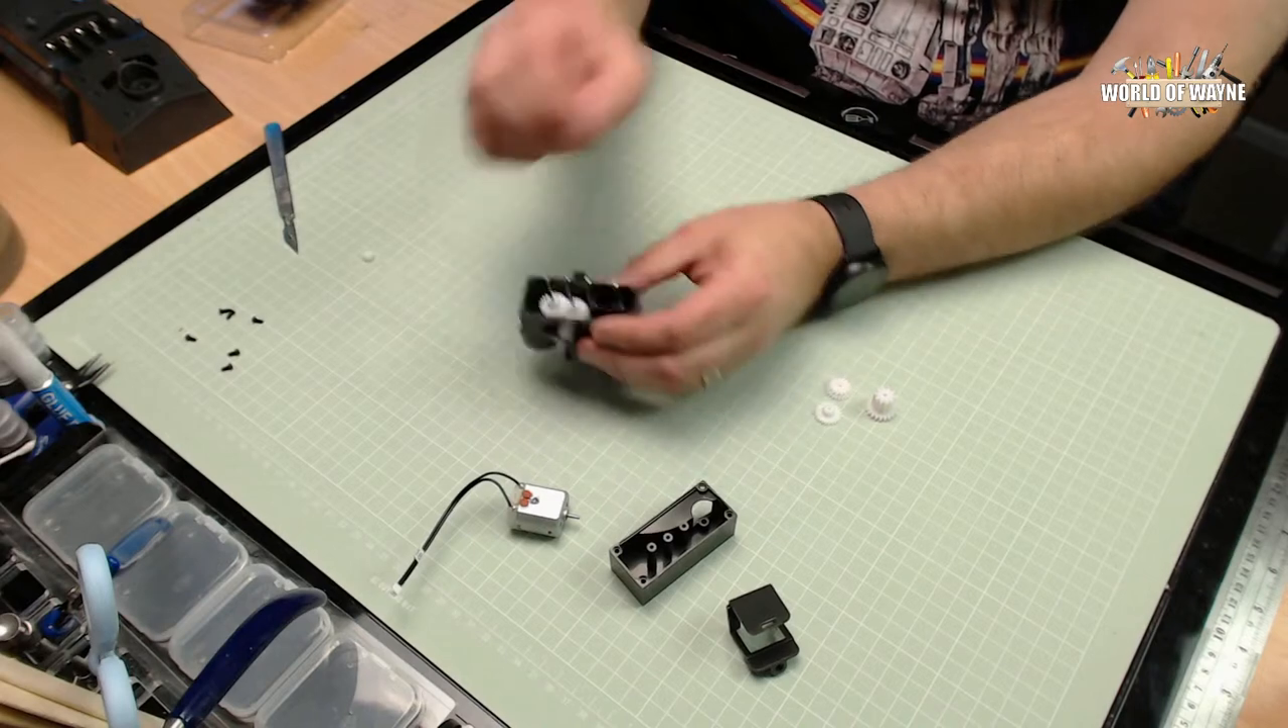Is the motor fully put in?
No.